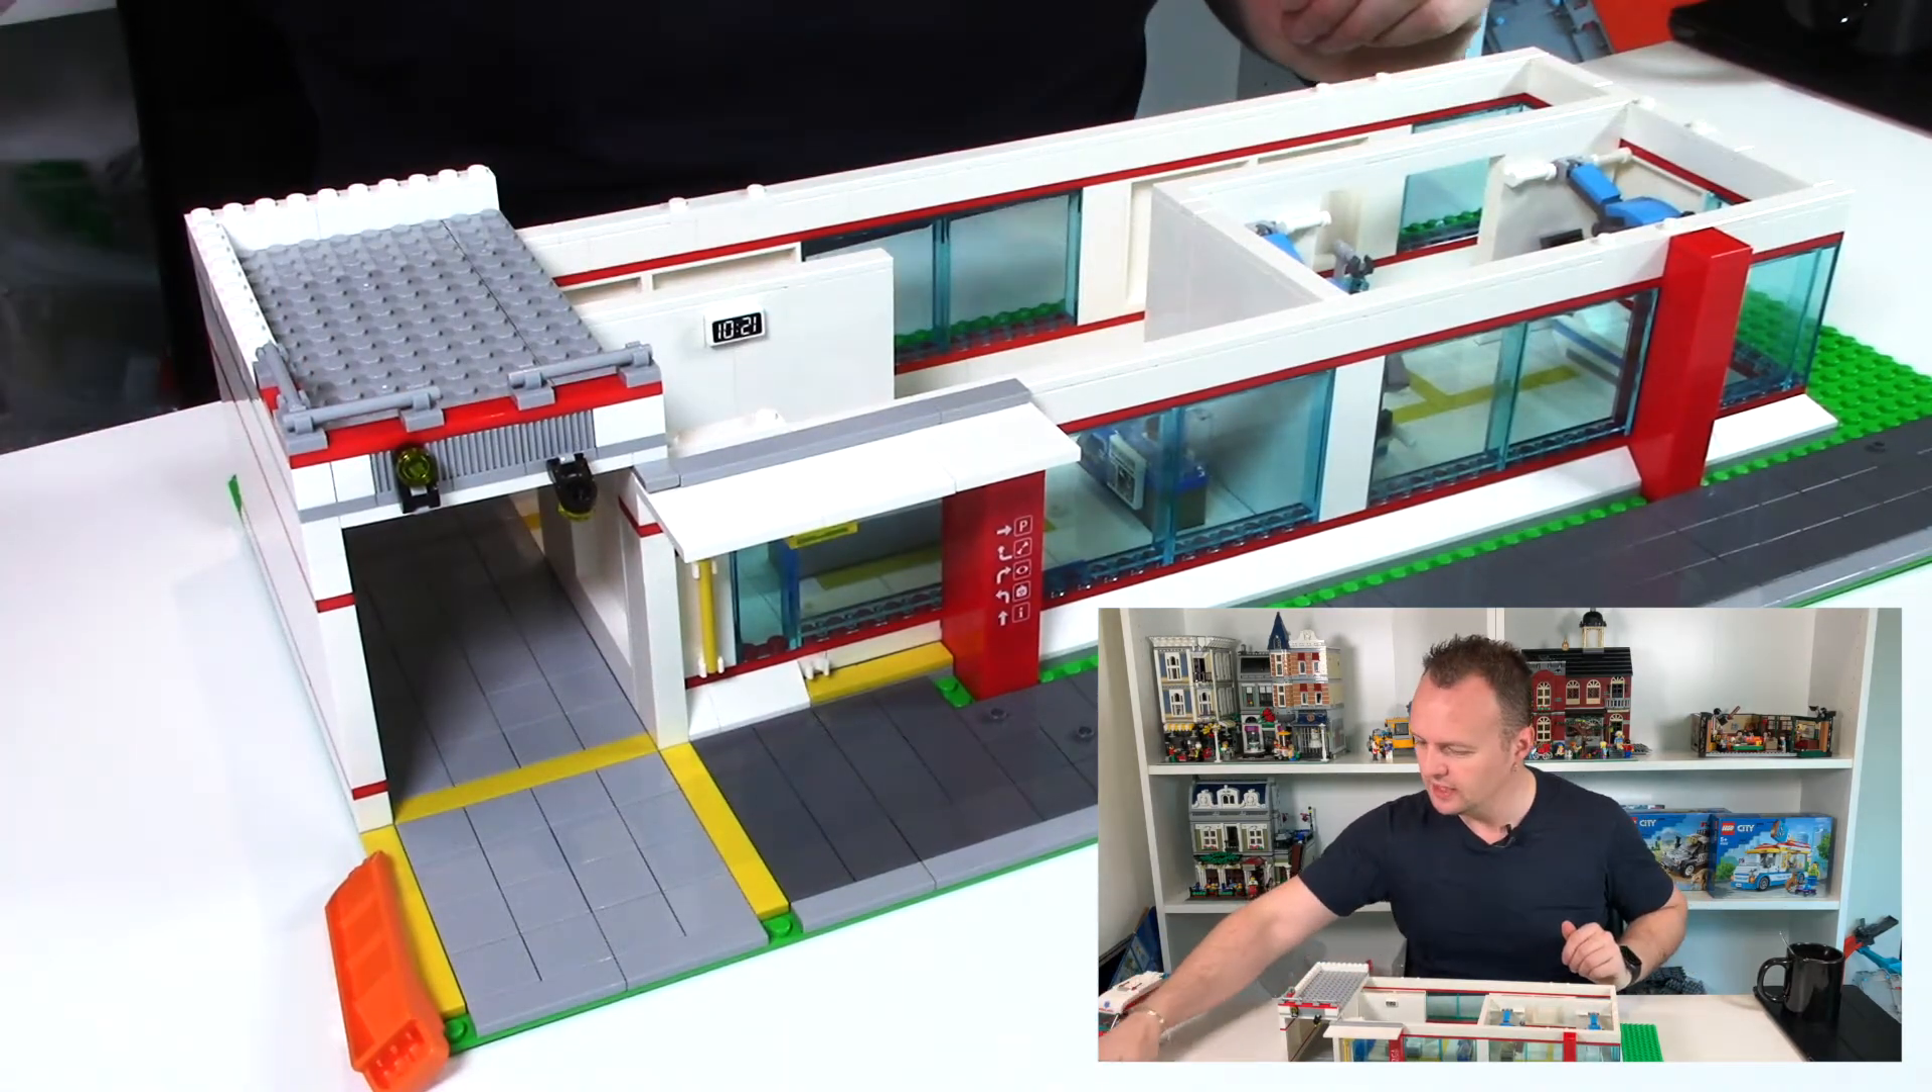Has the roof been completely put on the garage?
Yes.